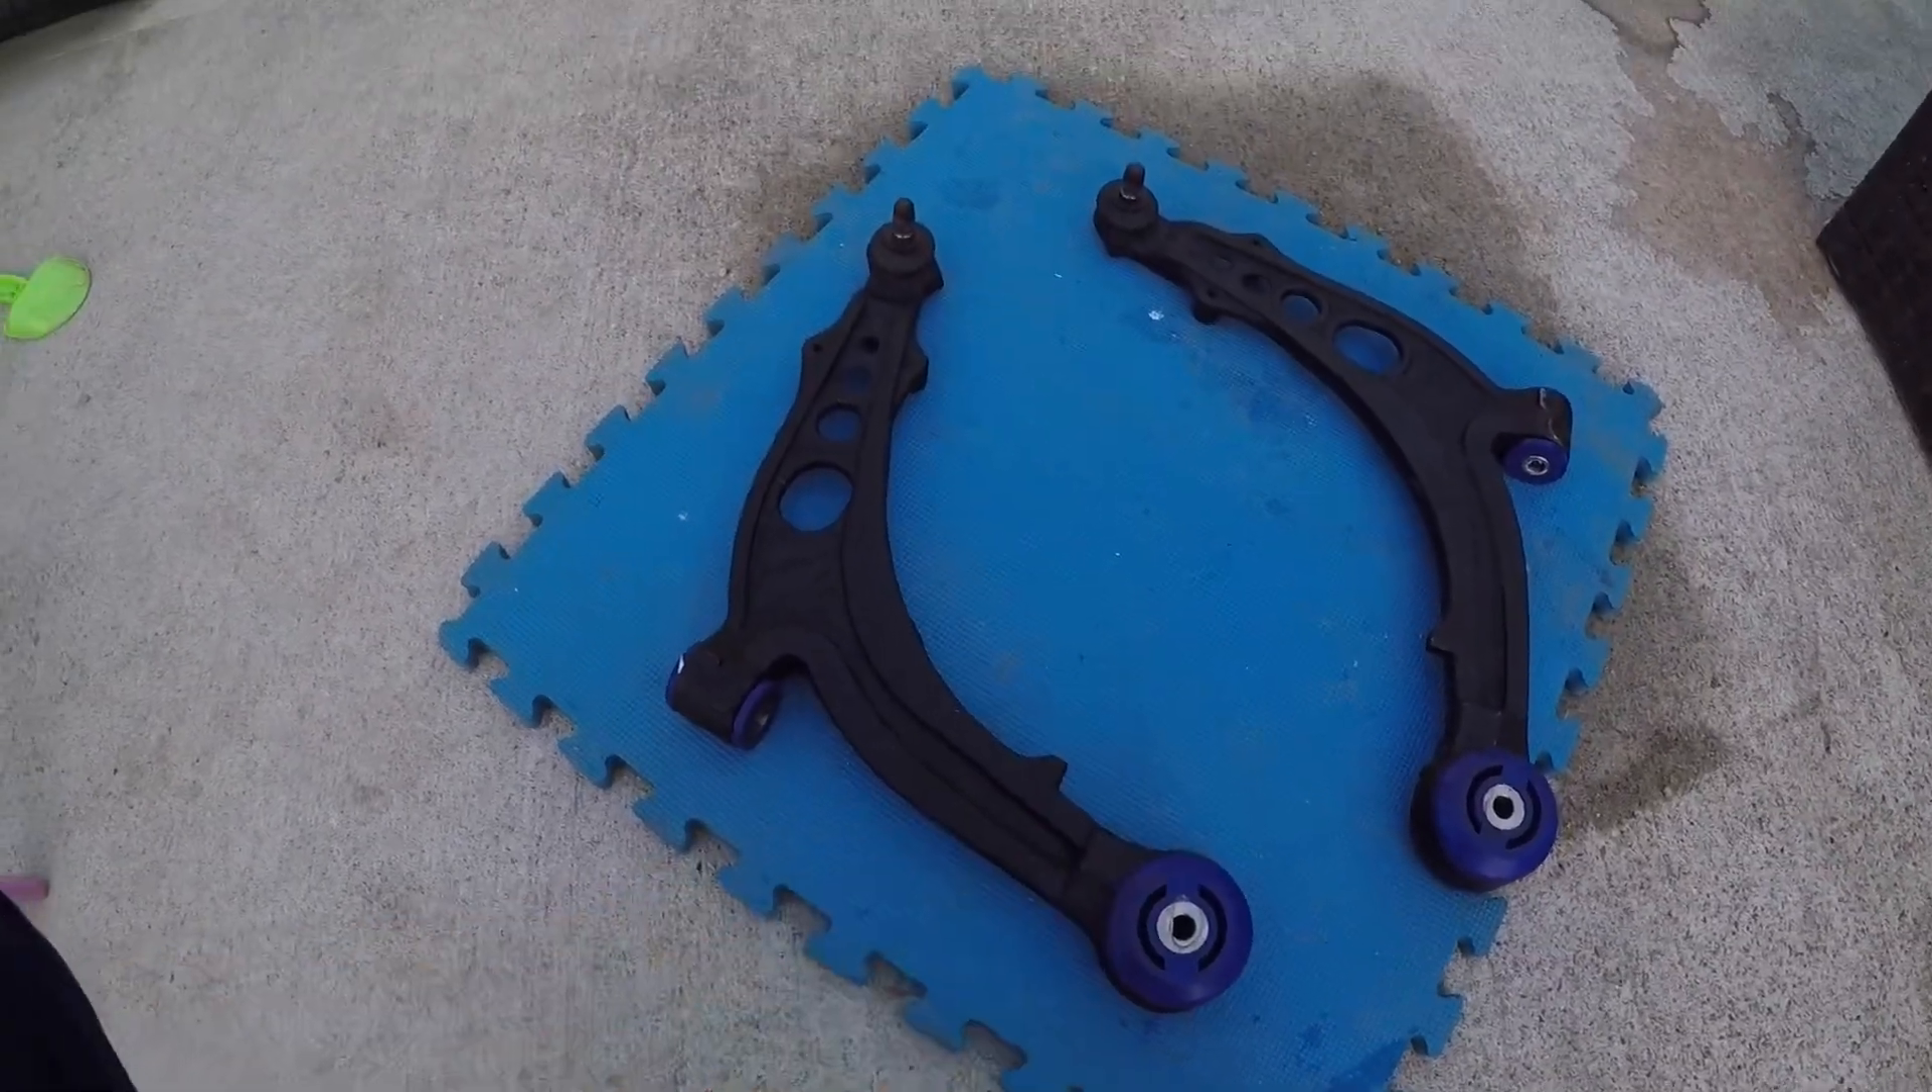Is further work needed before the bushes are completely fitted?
No.